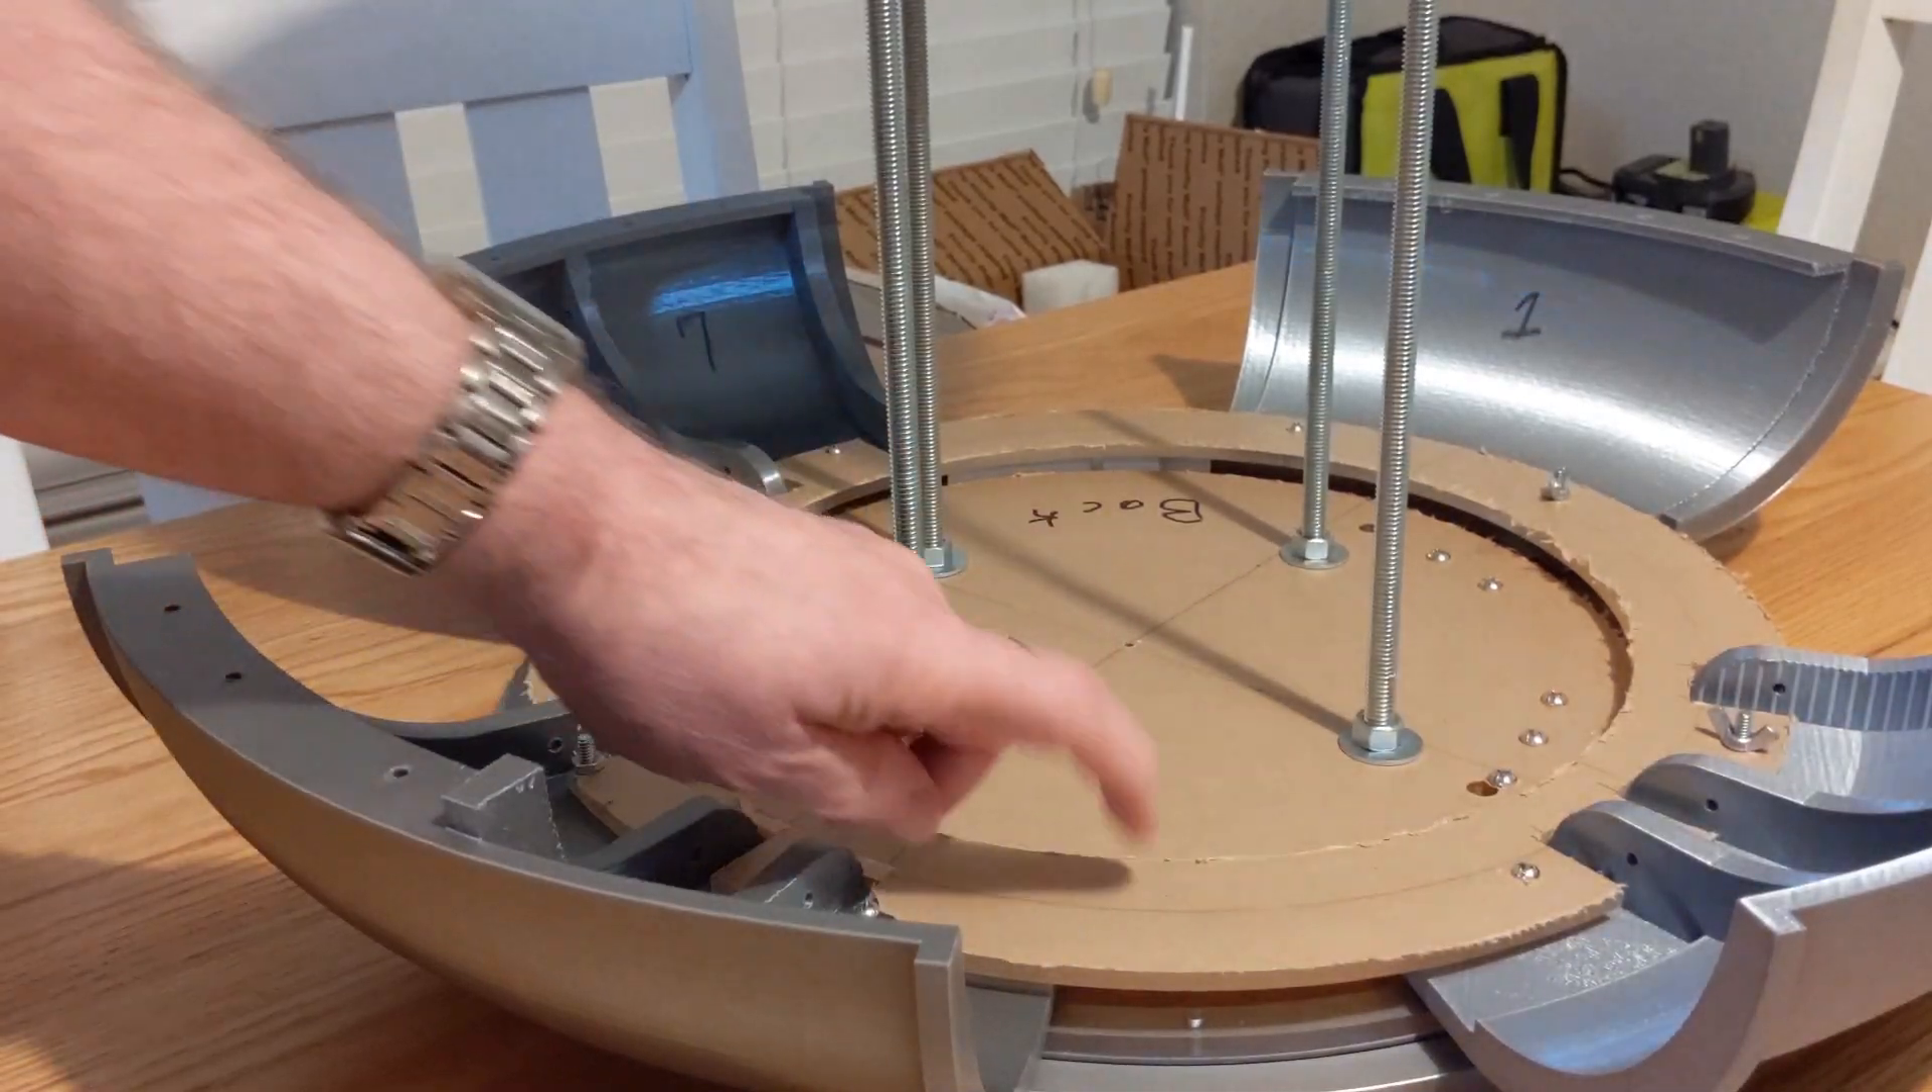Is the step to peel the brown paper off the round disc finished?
No.